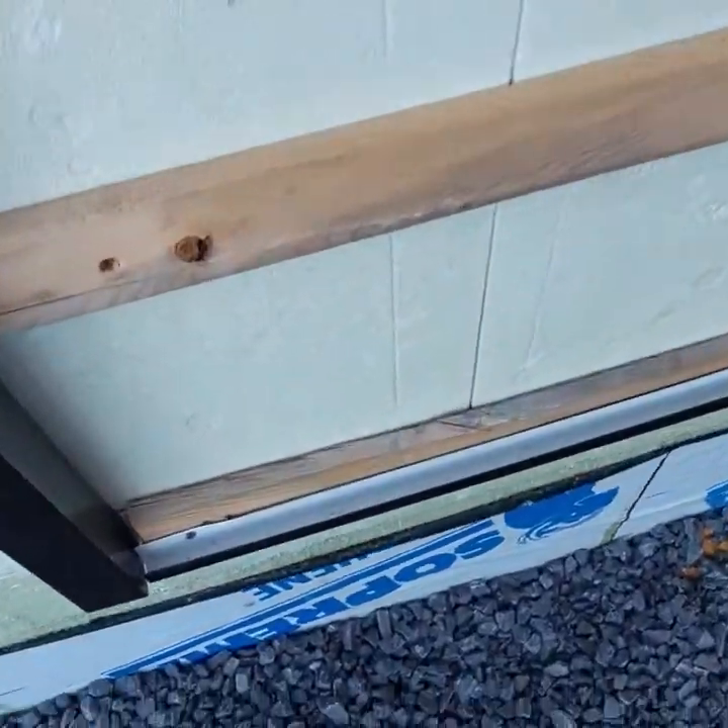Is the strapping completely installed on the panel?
Yes.